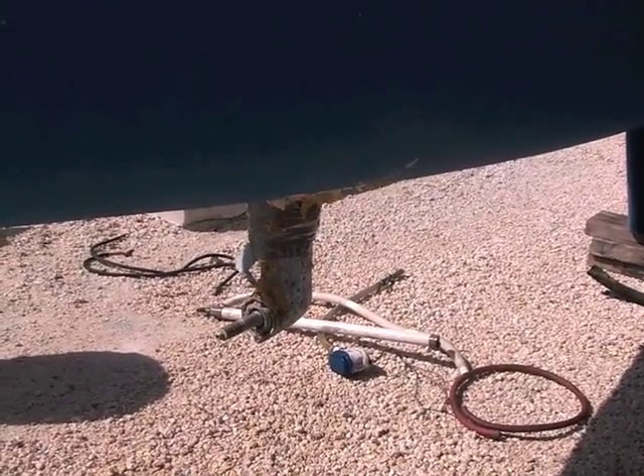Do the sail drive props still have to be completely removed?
No.